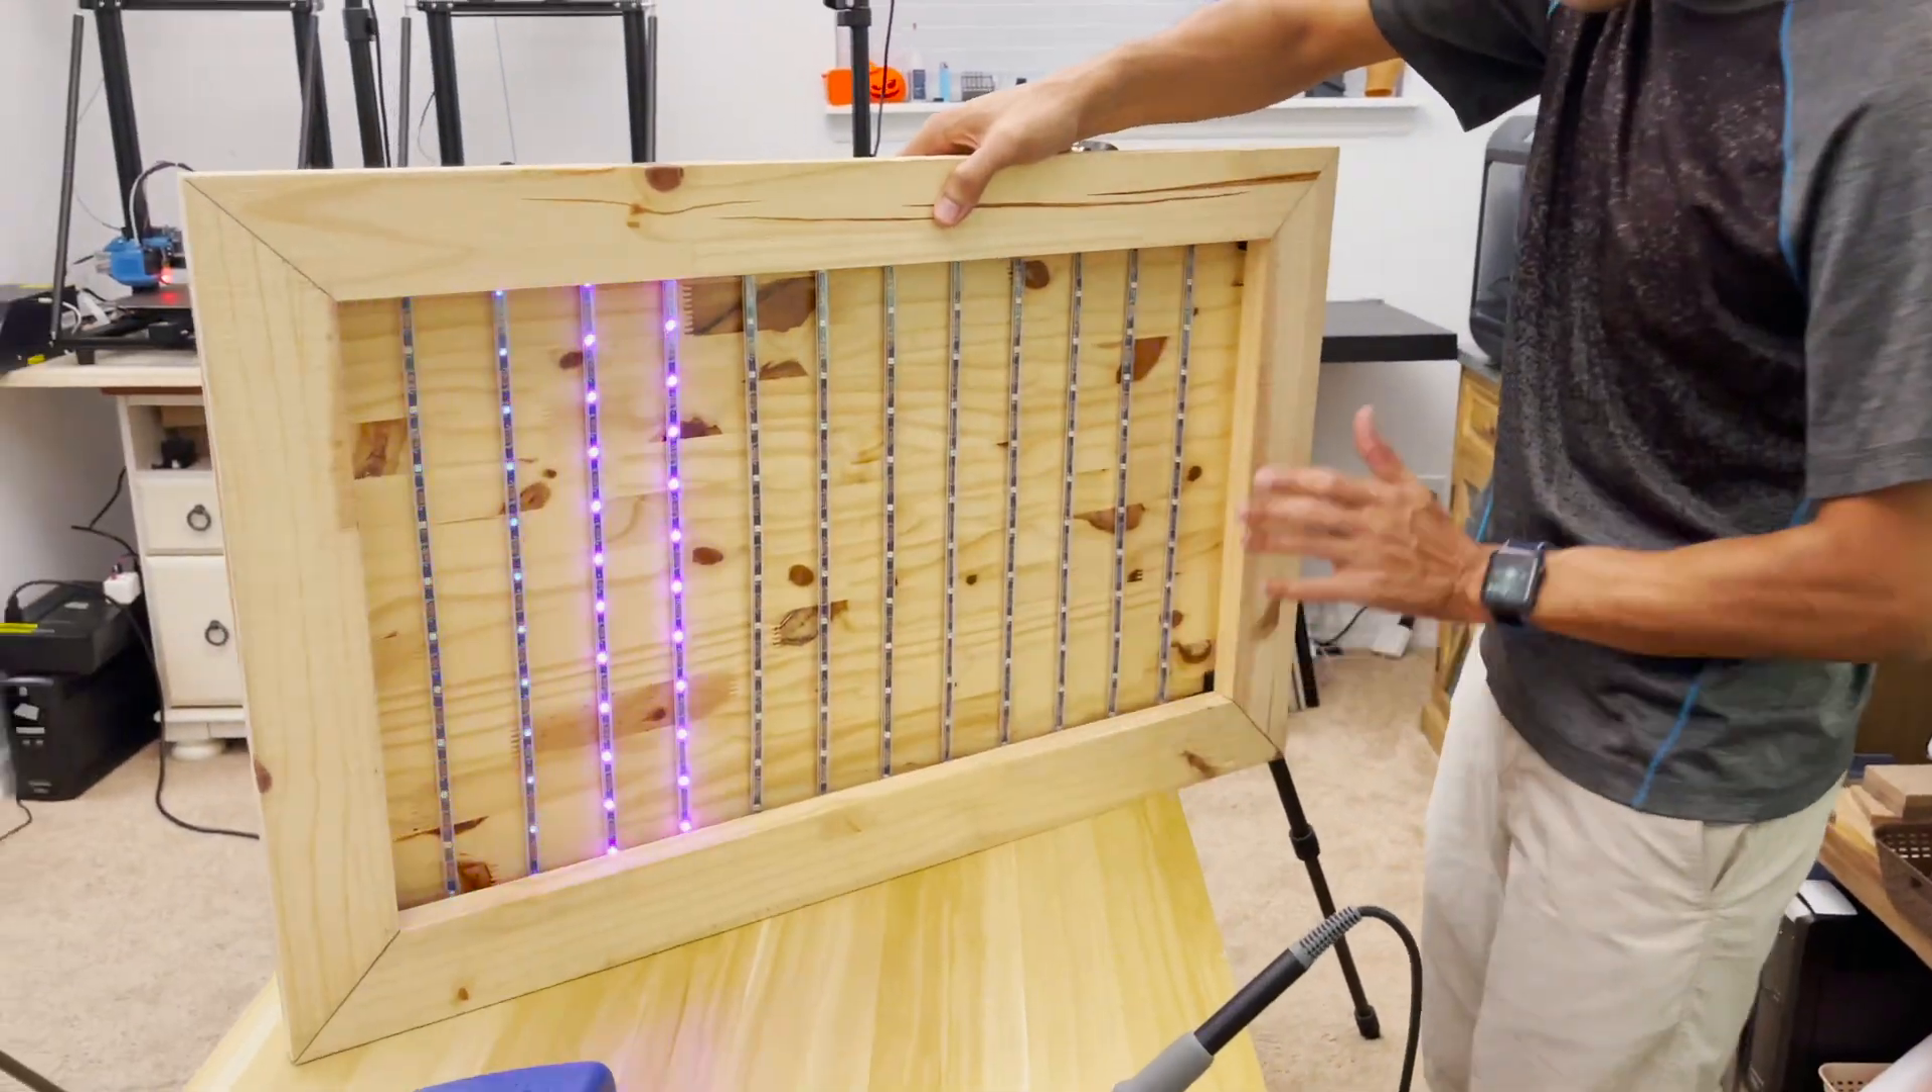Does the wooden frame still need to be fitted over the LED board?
No.